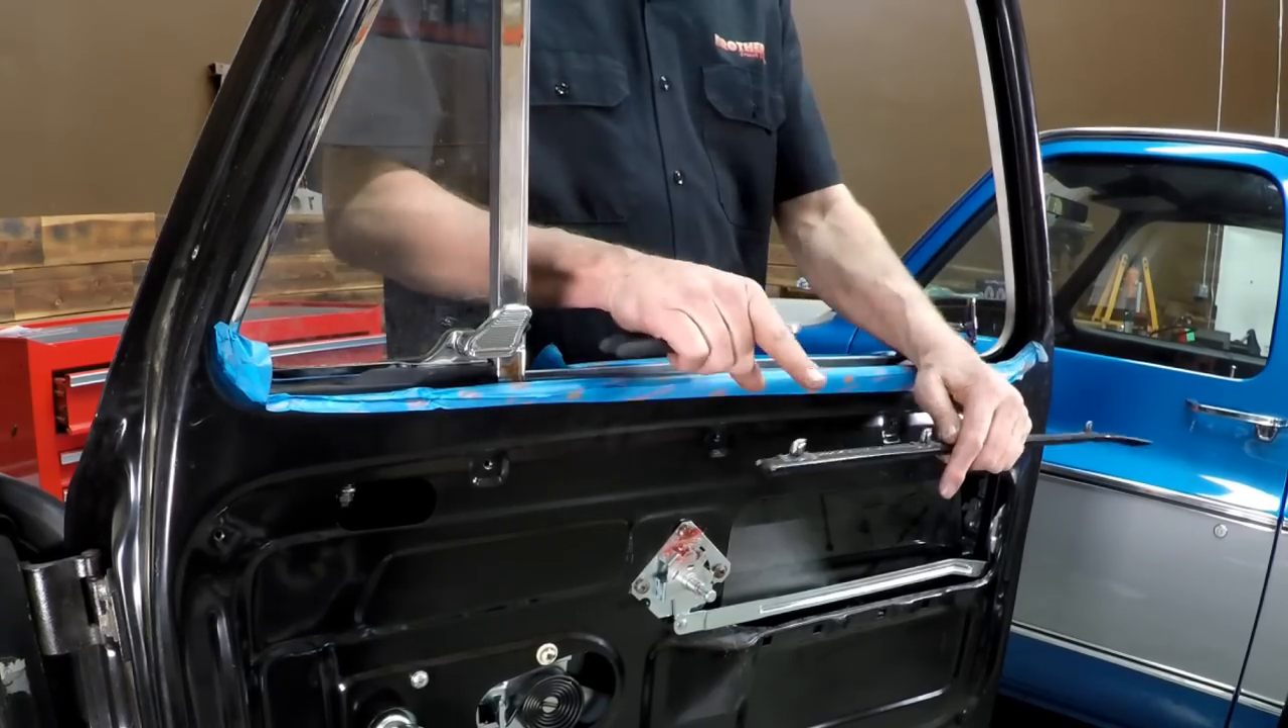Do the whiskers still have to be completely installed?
Yes.